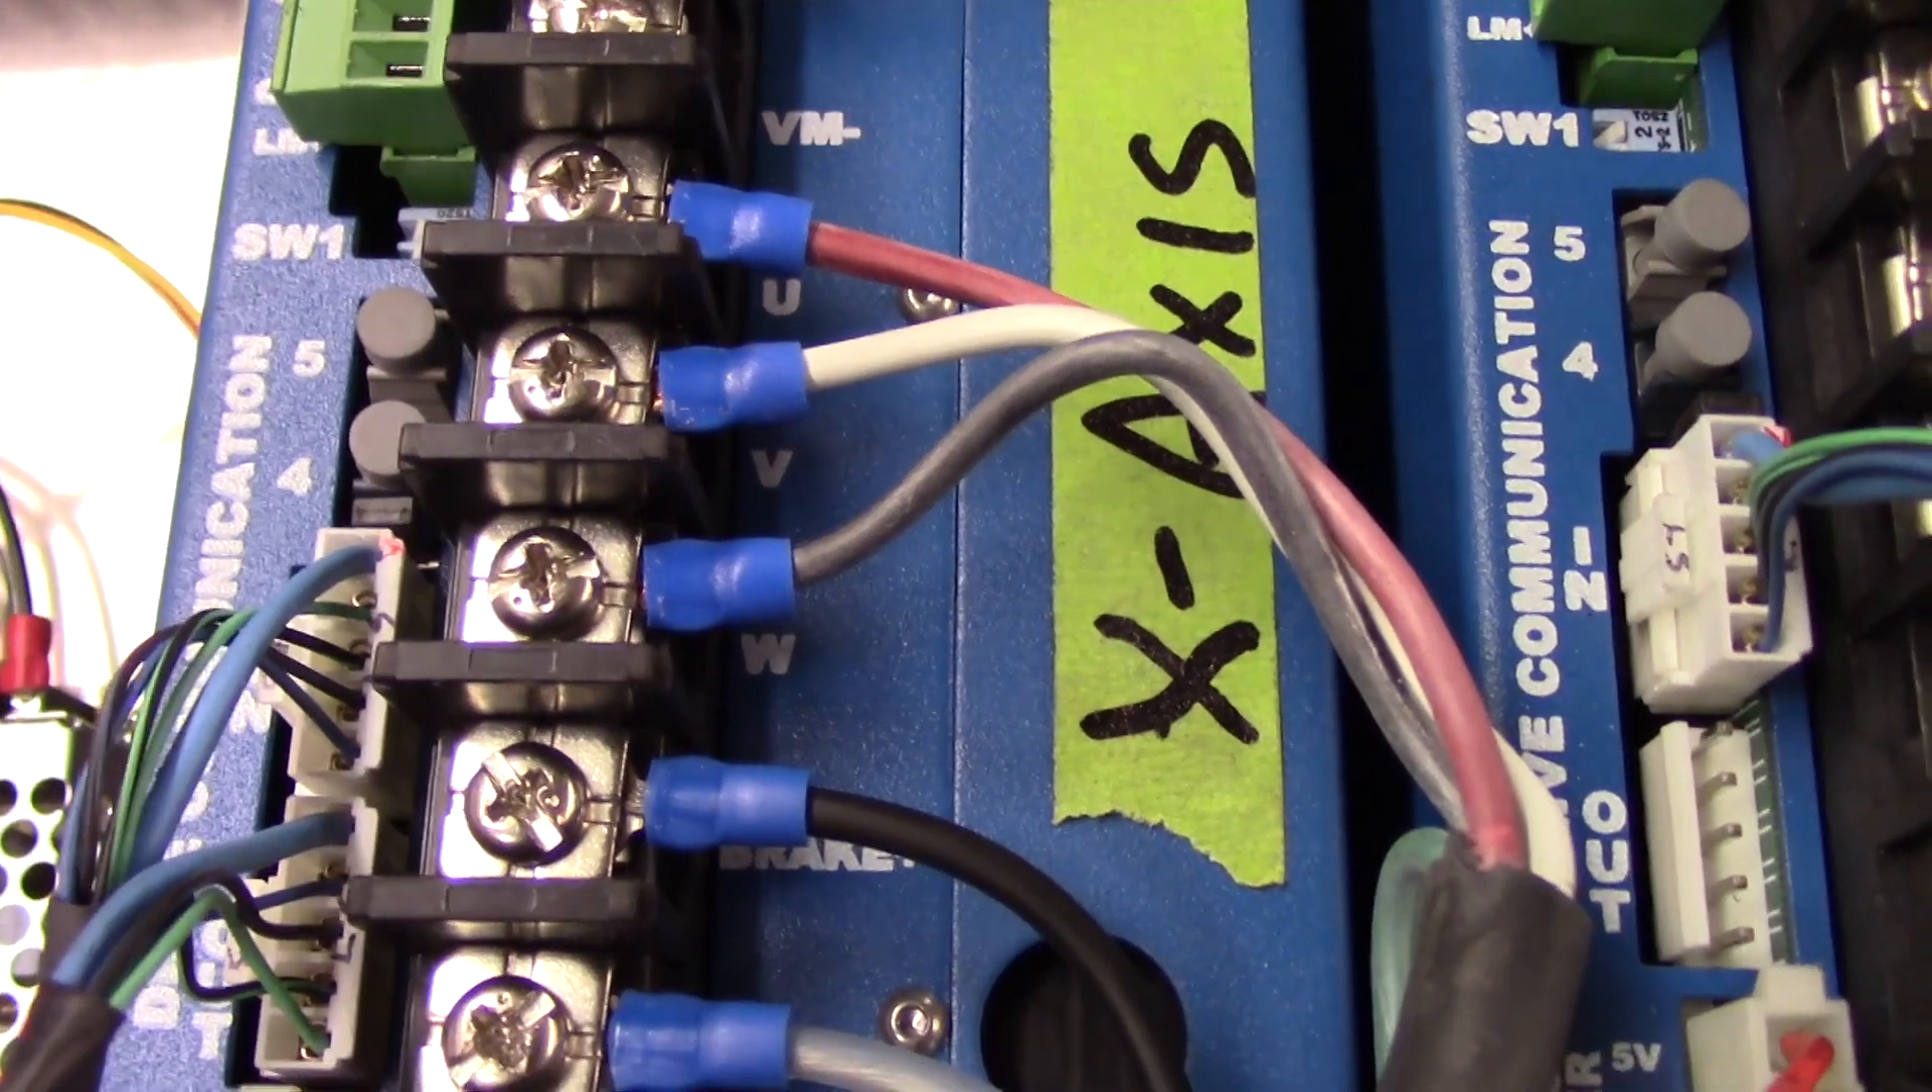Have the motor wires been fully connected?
Yes.